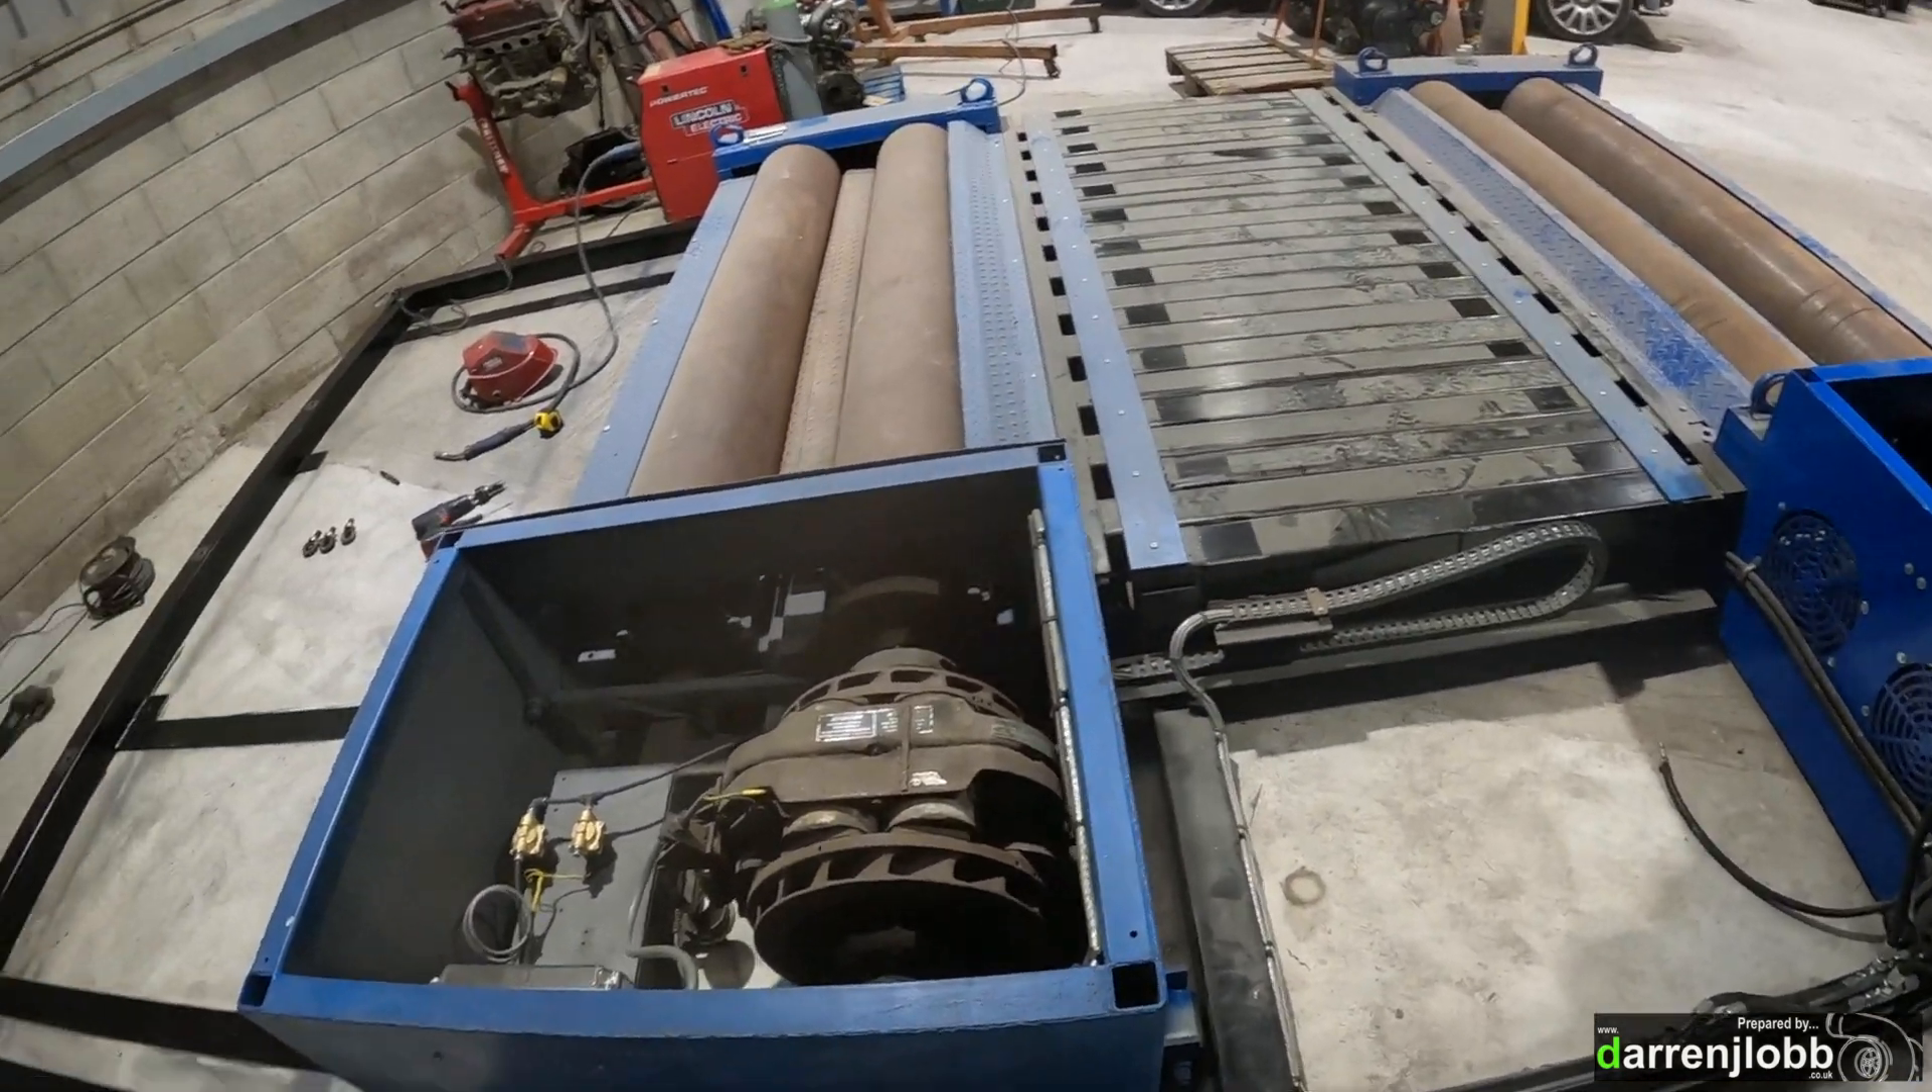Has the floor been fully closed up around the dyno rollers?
No.